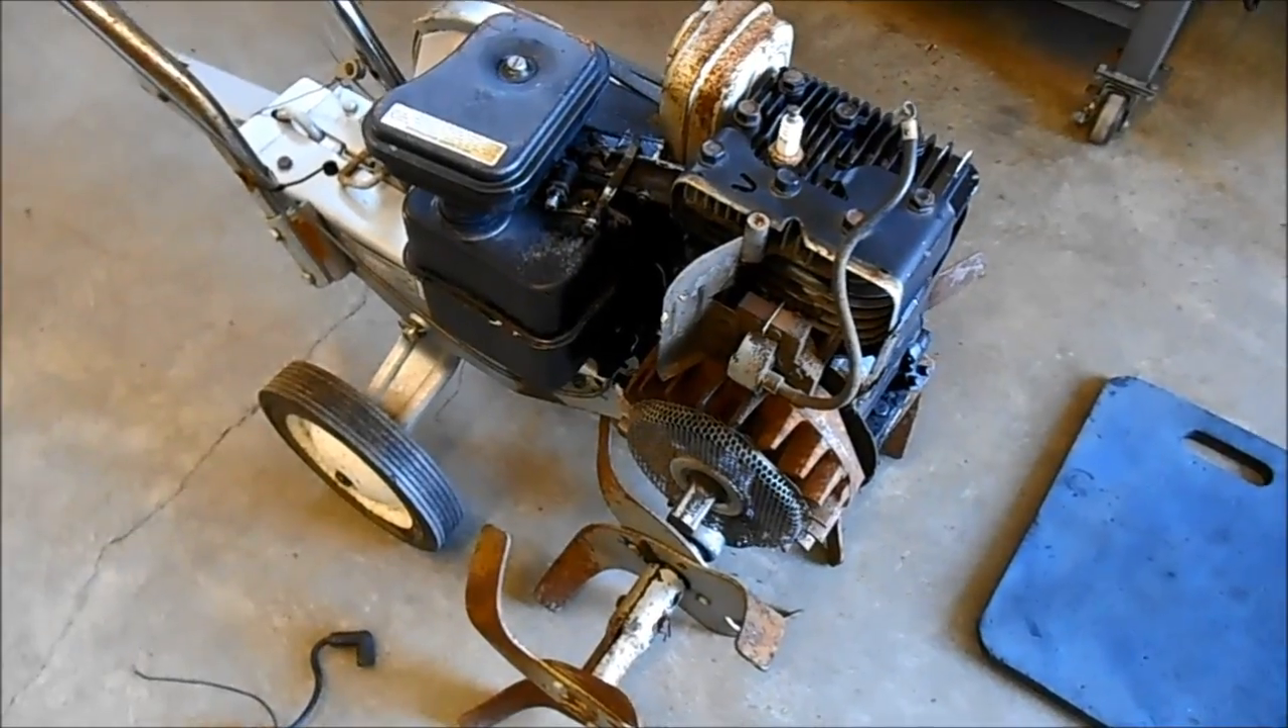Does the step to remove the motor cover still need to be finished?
No.